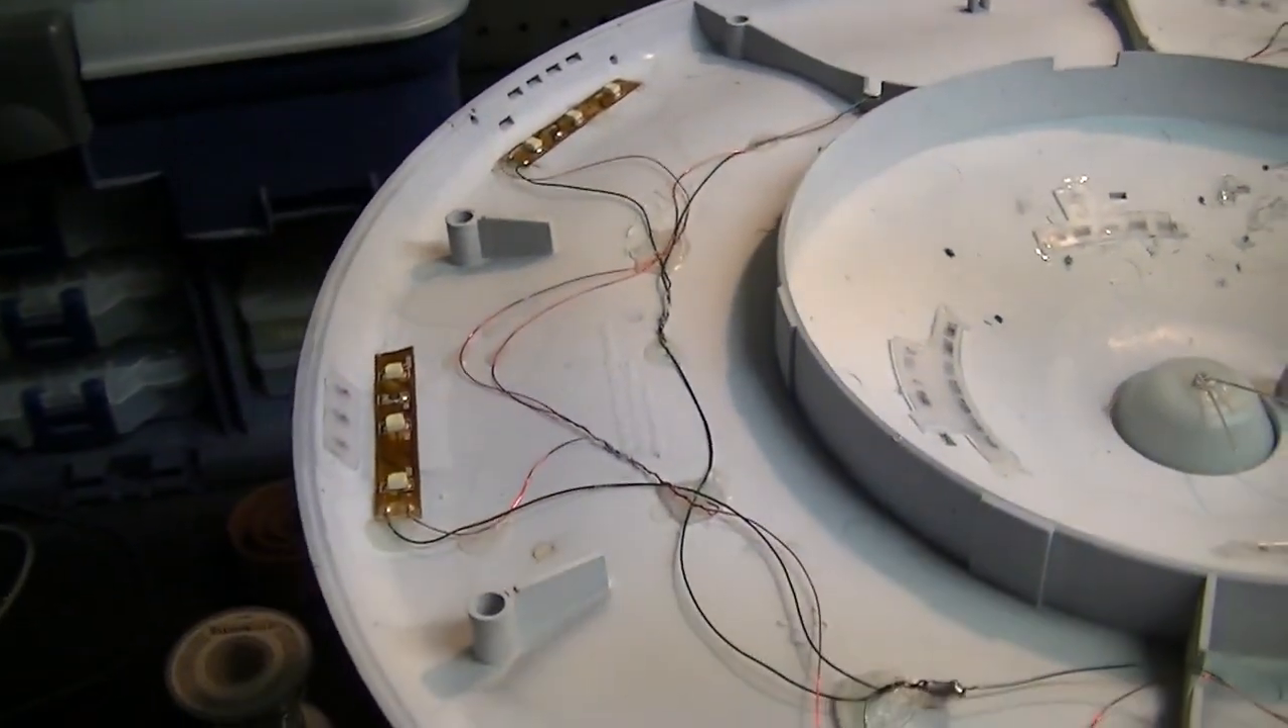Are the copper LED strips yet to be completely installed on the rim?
No.